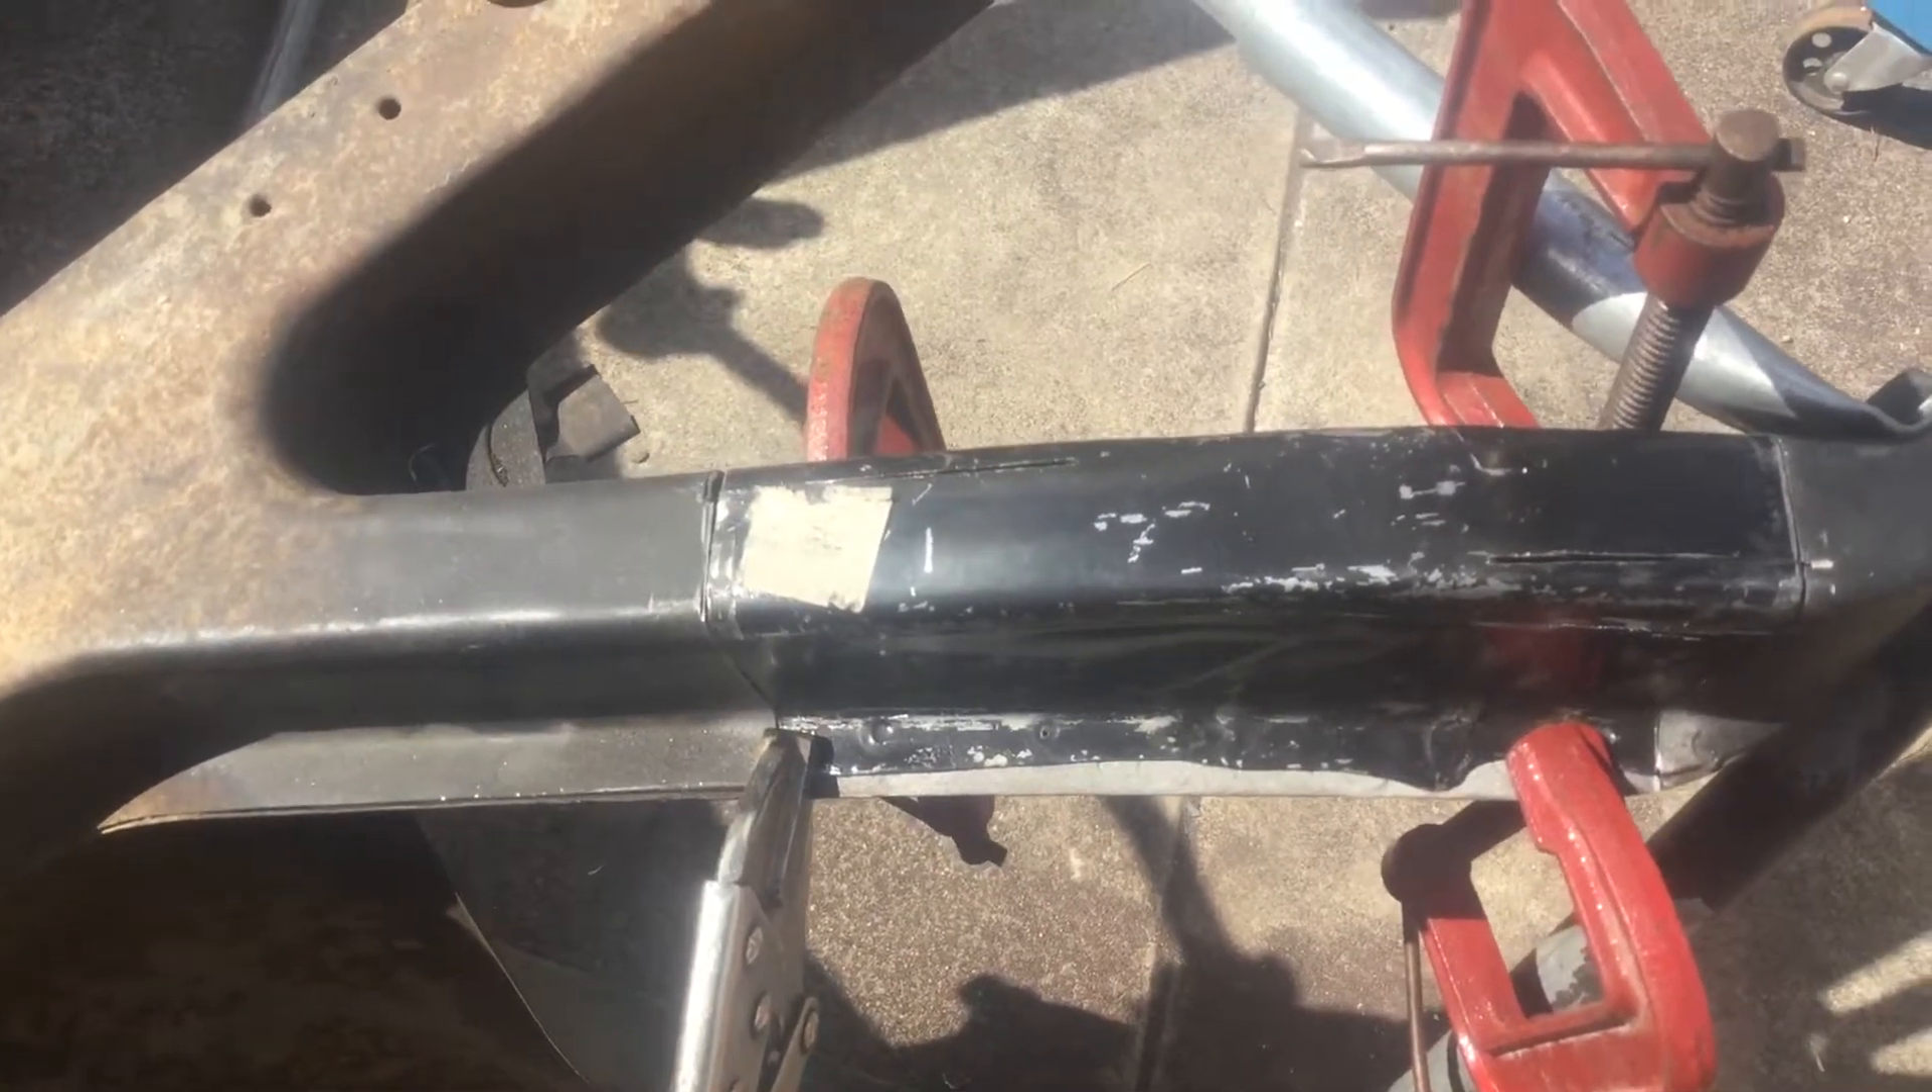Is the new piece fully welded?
No.